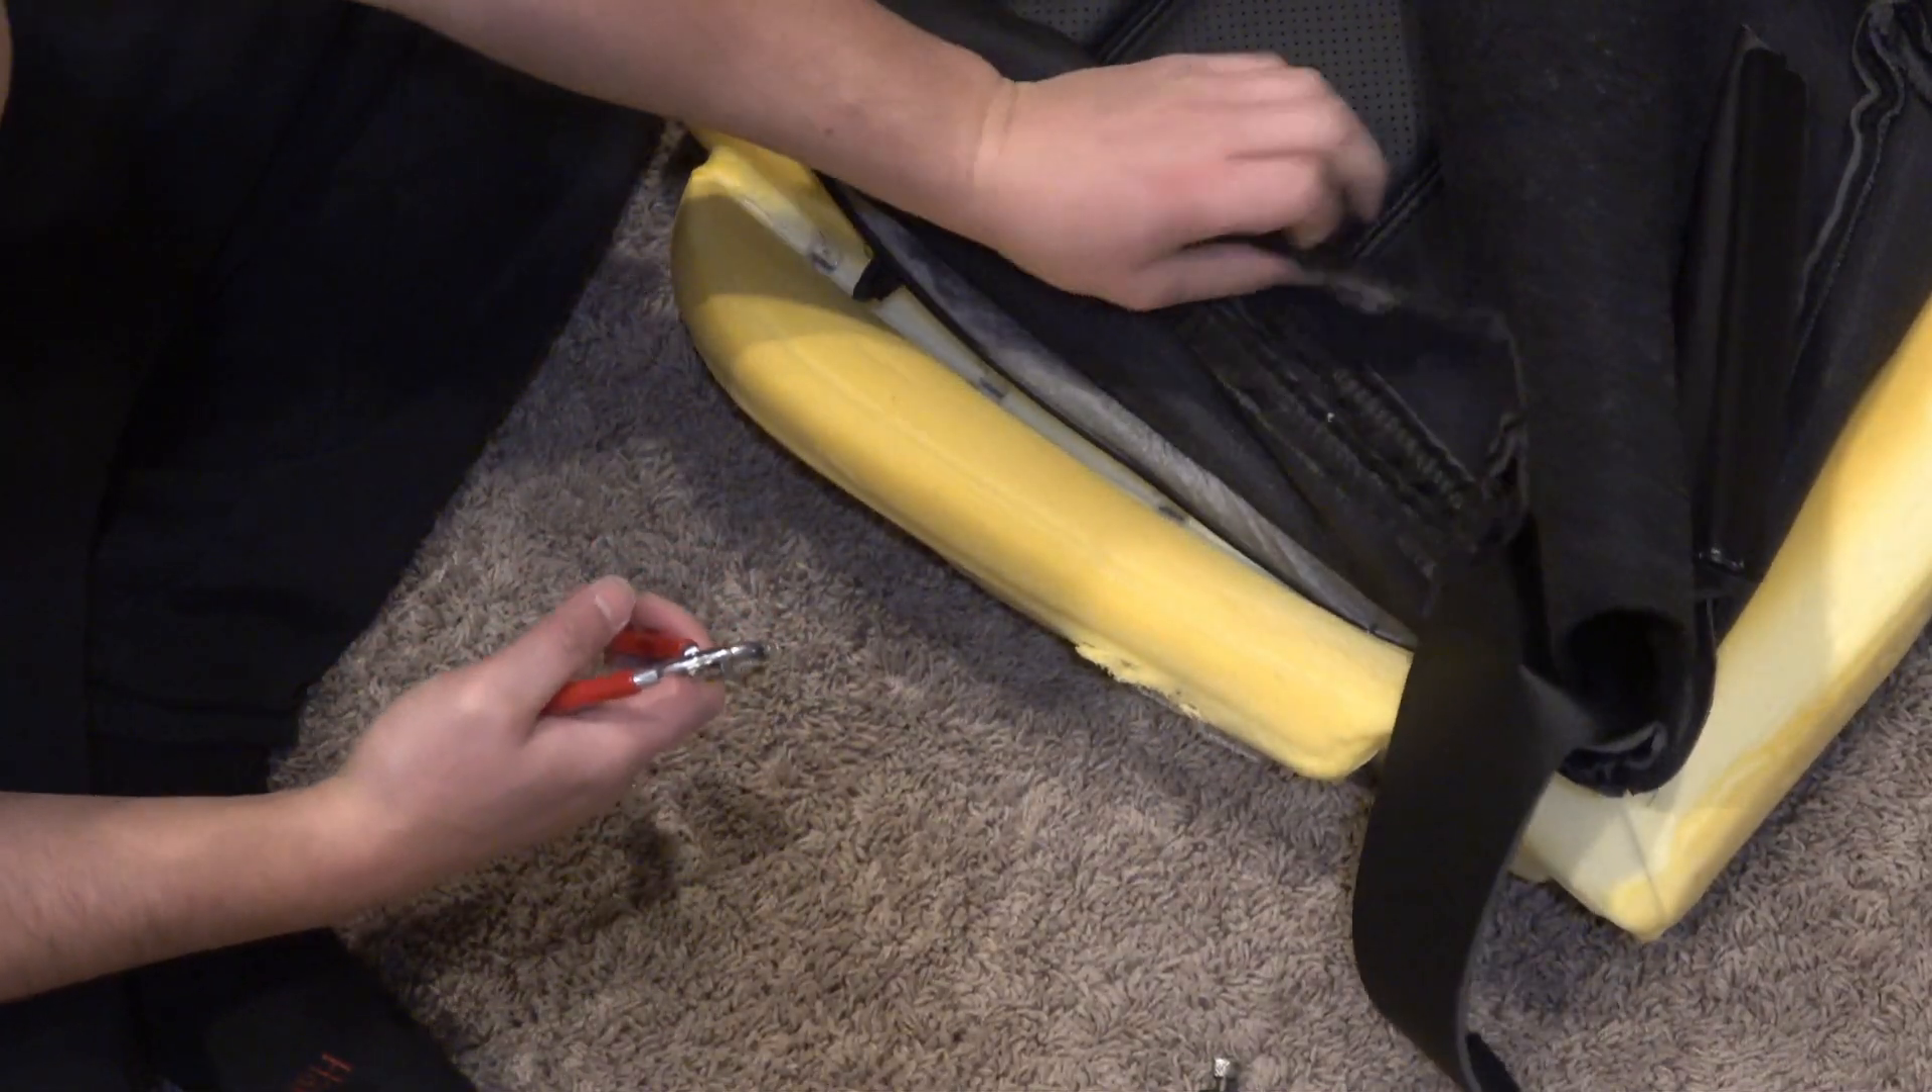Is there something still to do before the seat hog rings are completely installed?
Yes.